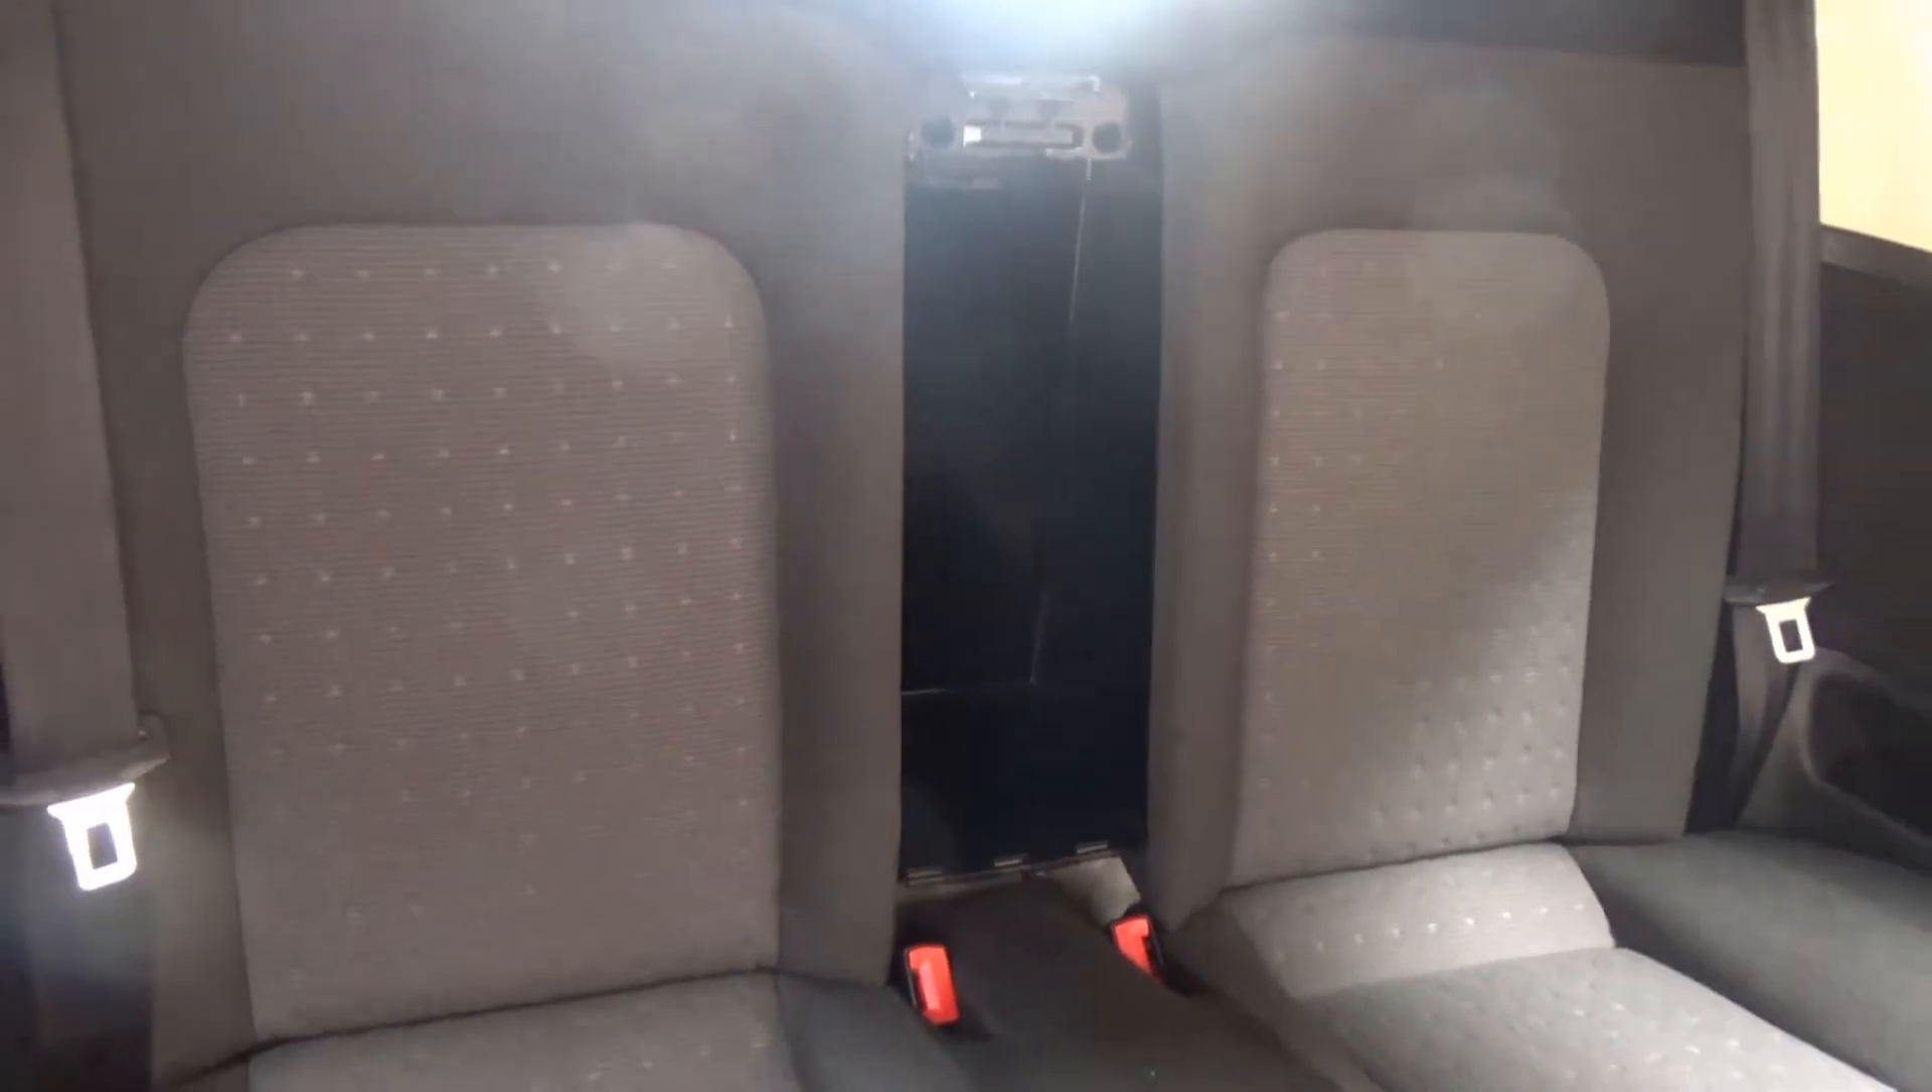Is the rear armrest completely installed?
No.